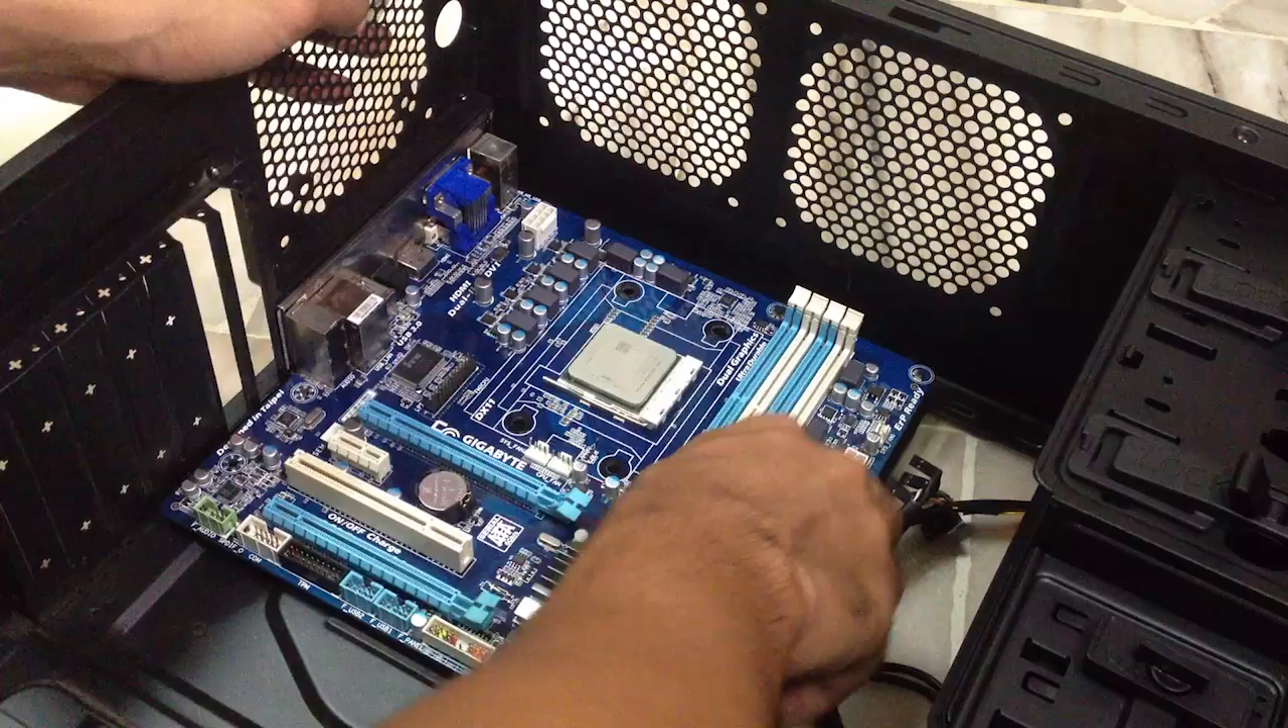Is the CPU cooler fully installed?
No.